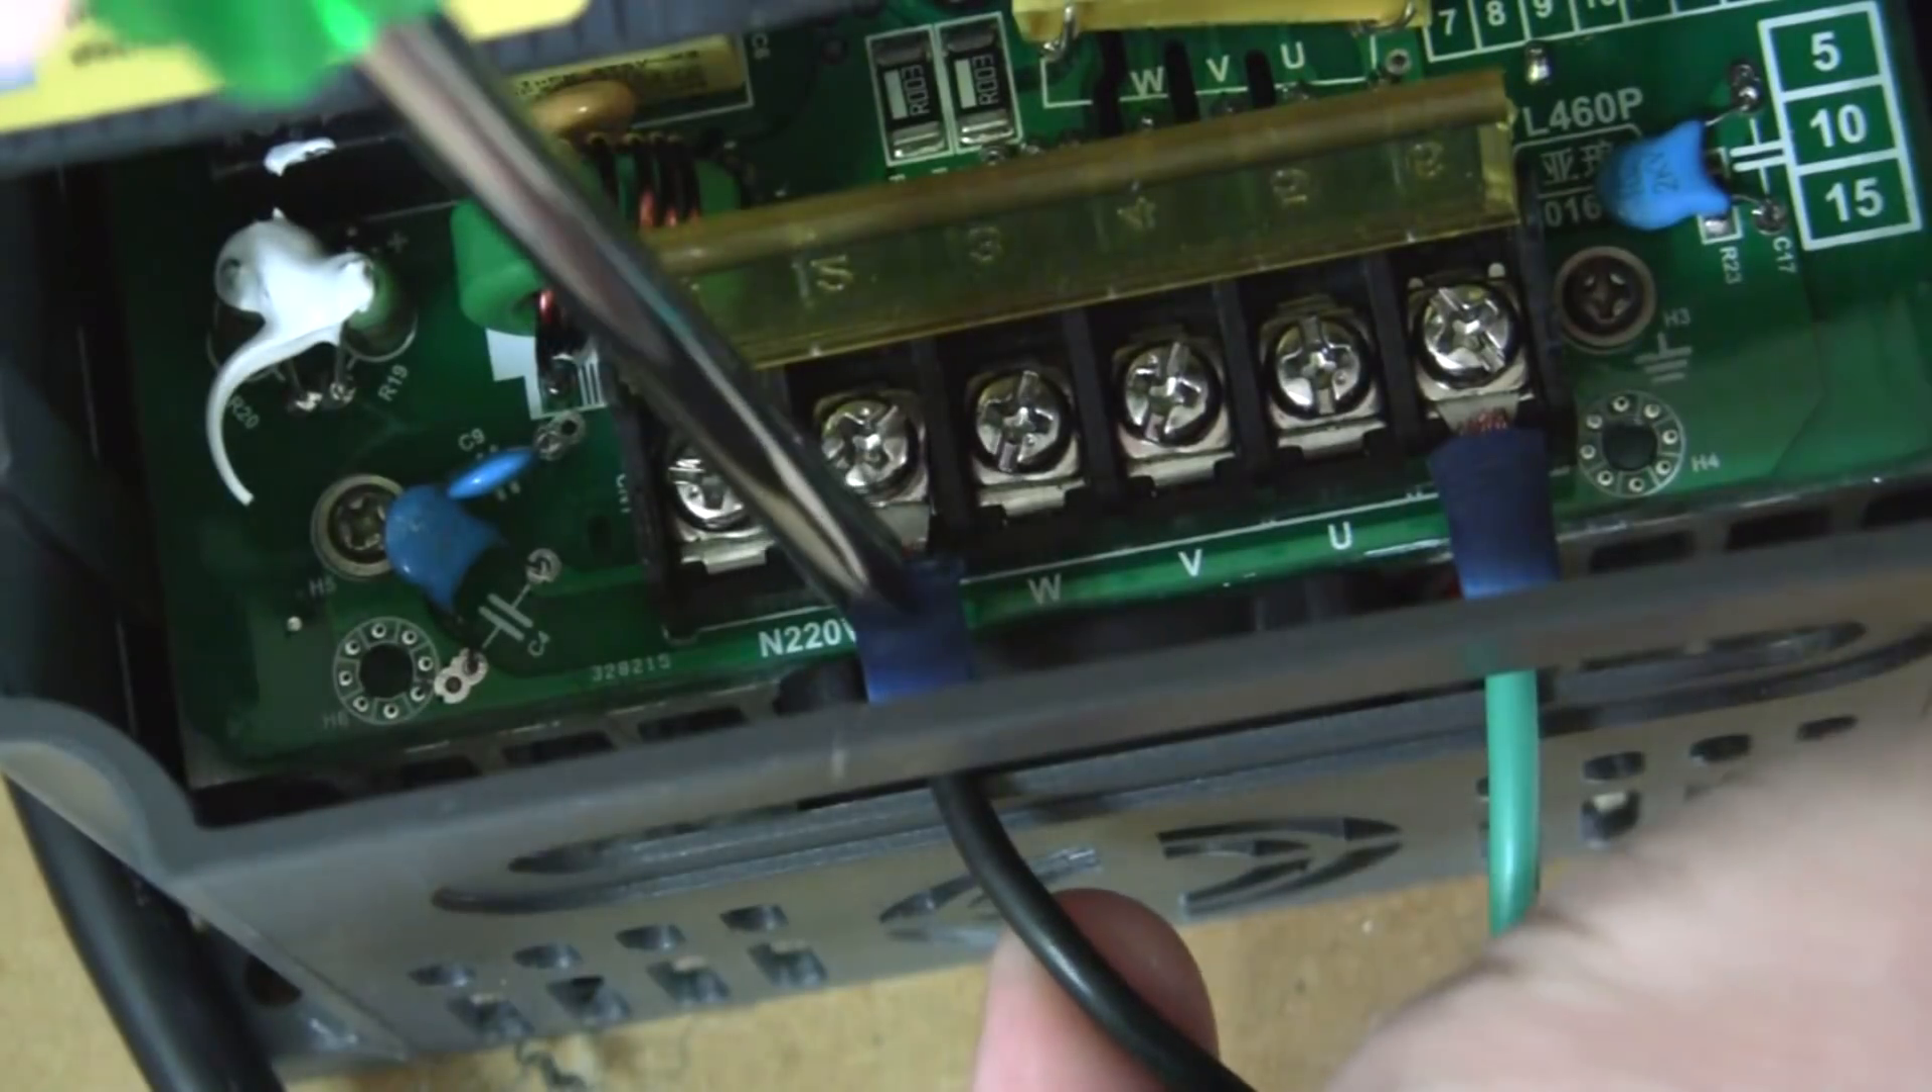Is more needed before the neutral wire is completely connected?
Yes.